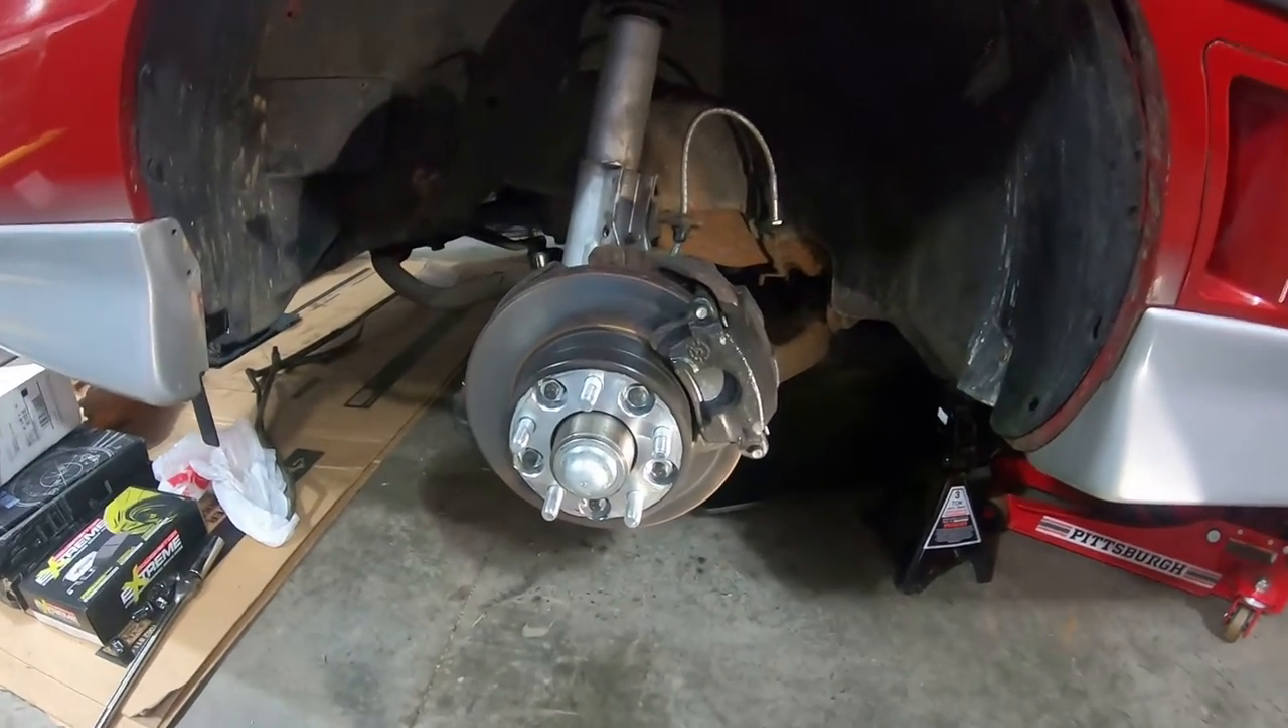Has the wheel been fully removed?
Yes.